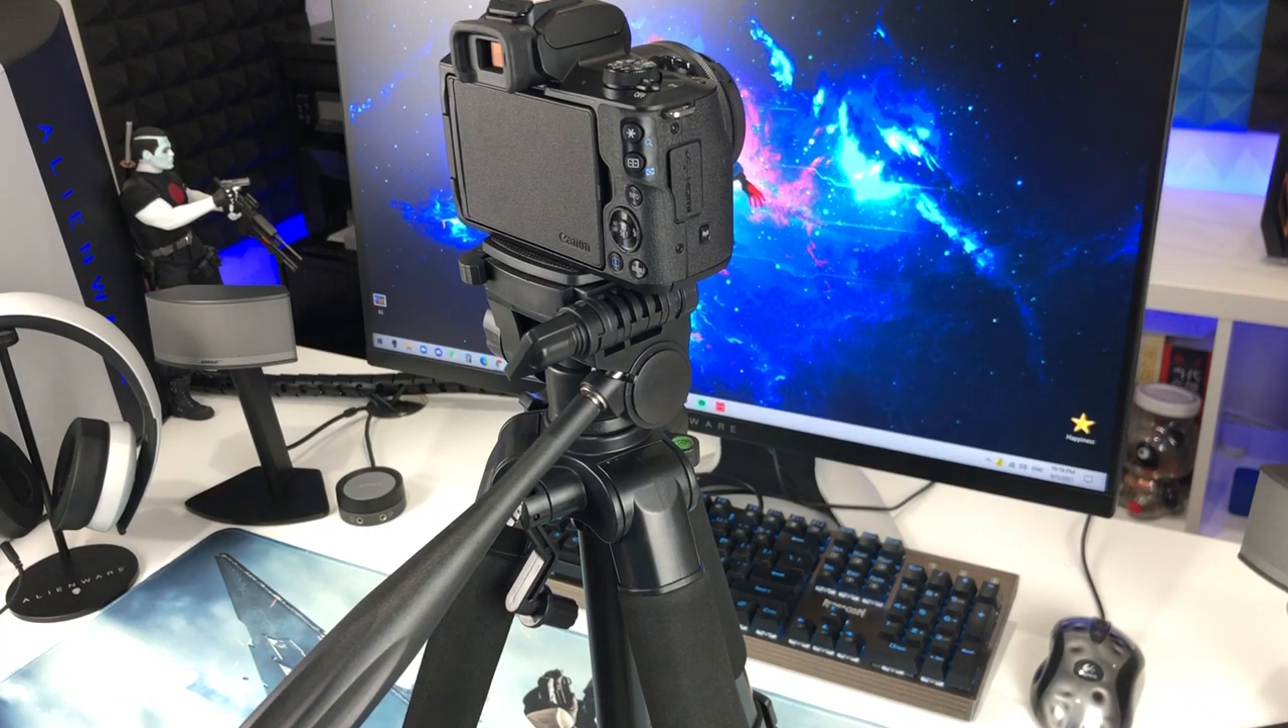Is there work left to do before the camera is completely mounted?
No.